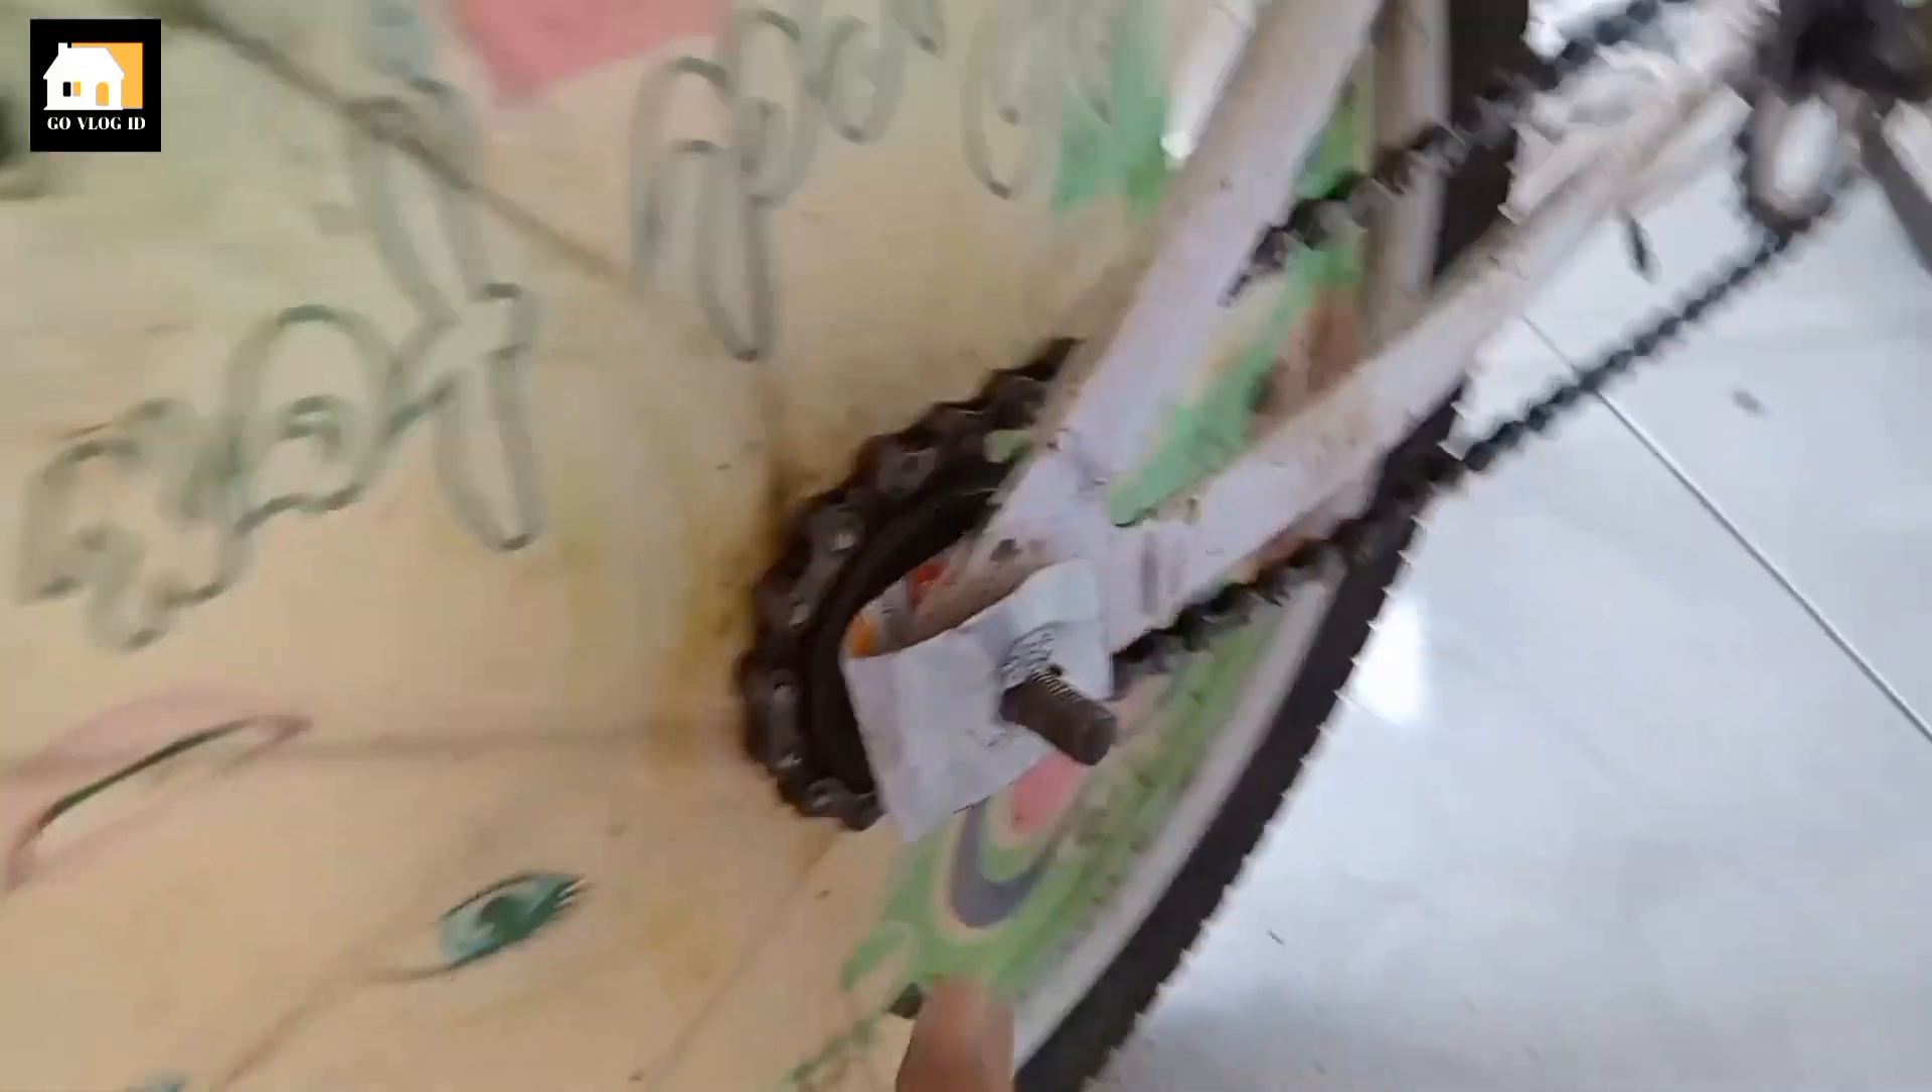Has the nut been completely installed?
No.